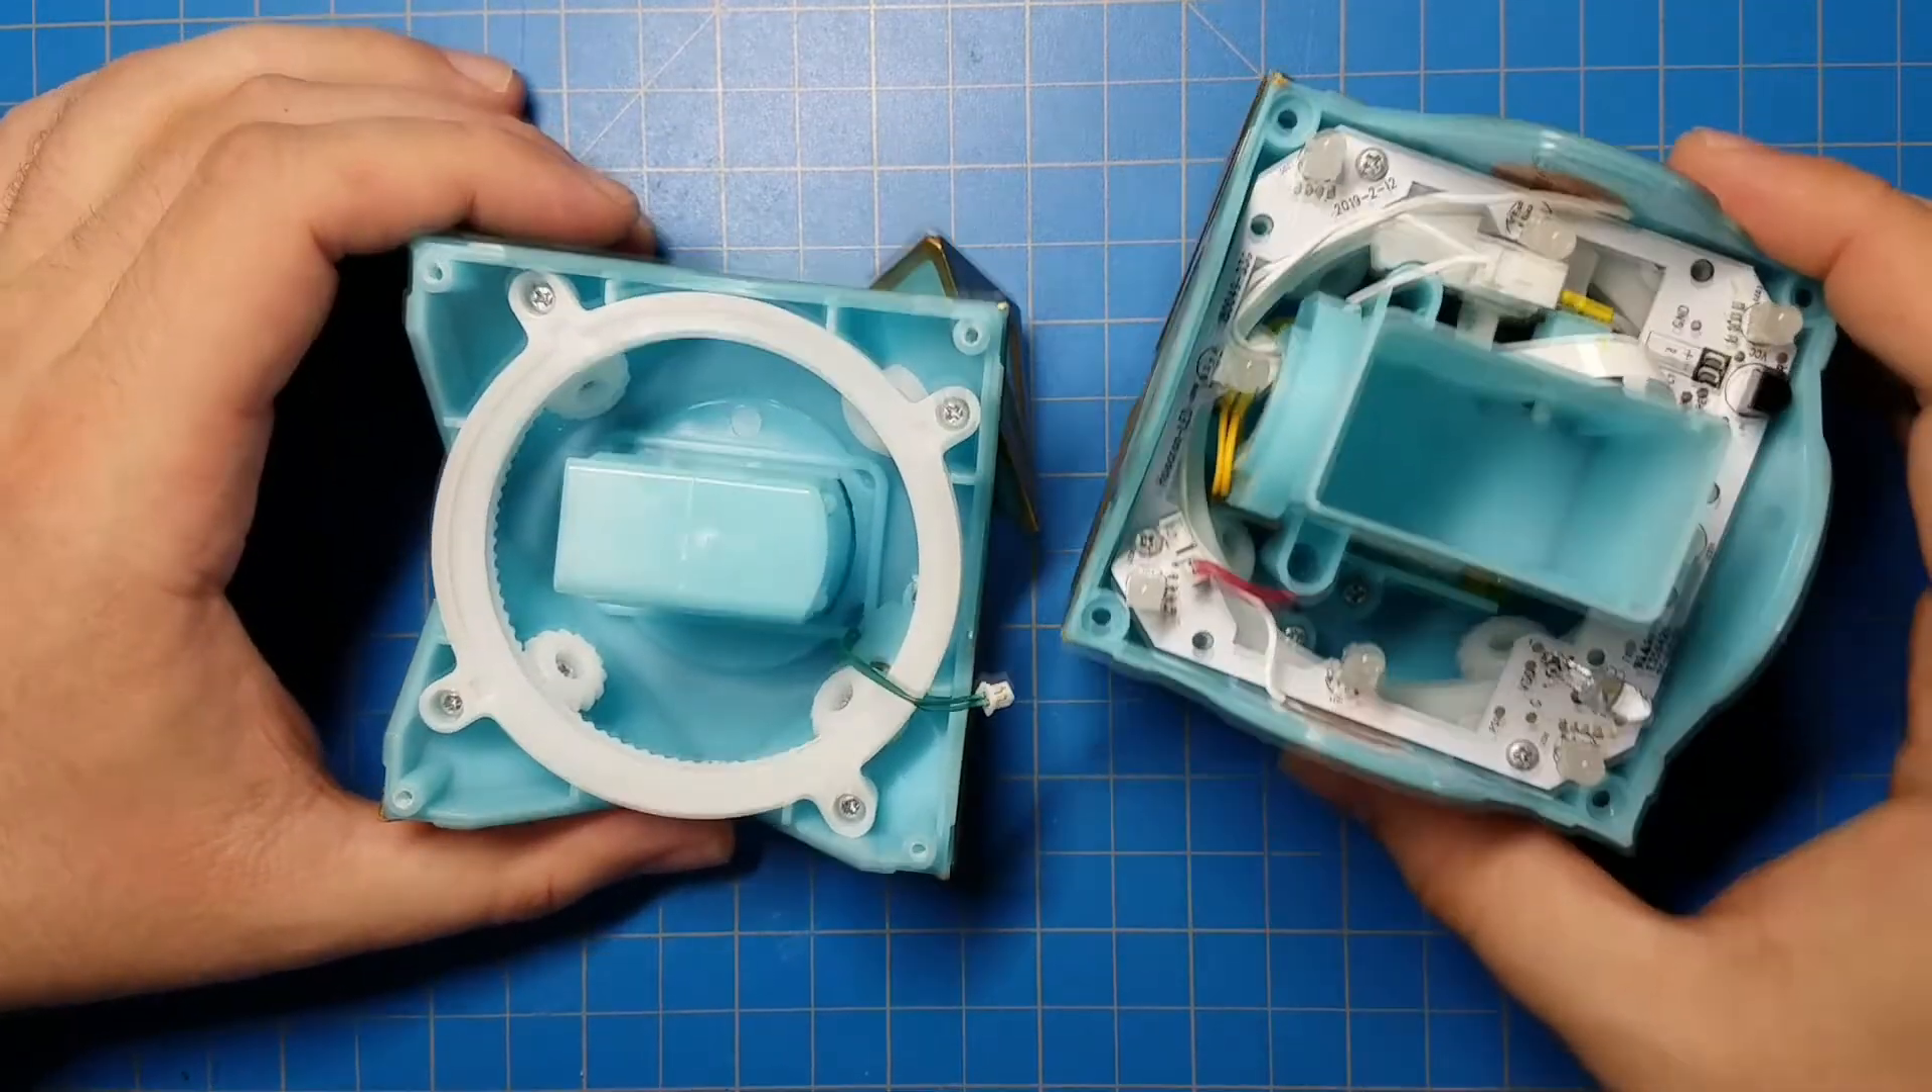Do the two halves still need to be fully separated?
No.